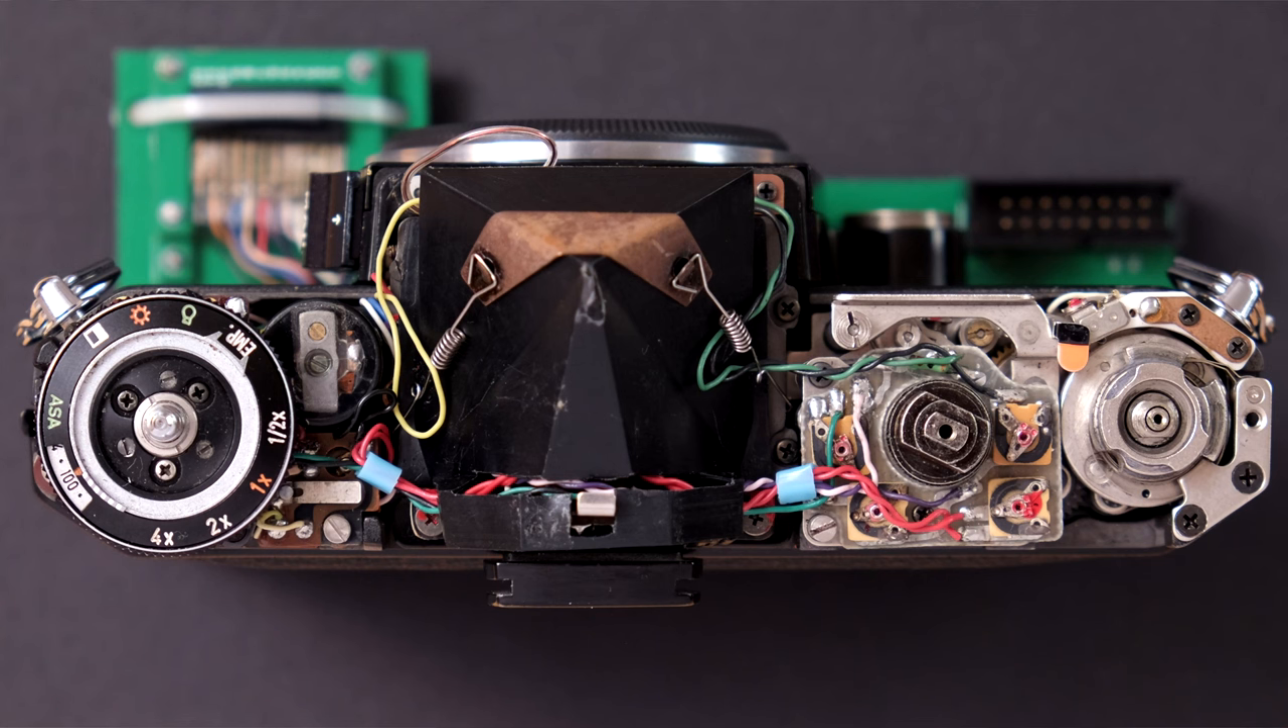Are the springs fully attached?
Yes.